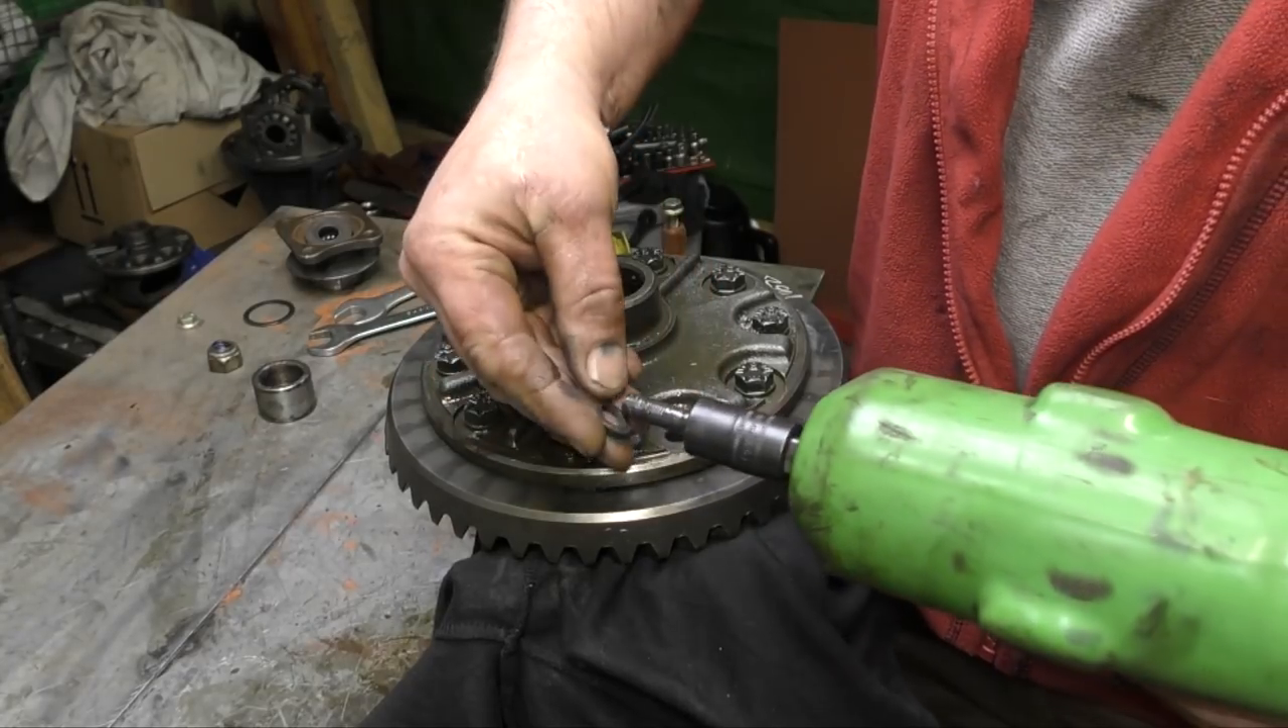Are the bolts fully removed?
No.